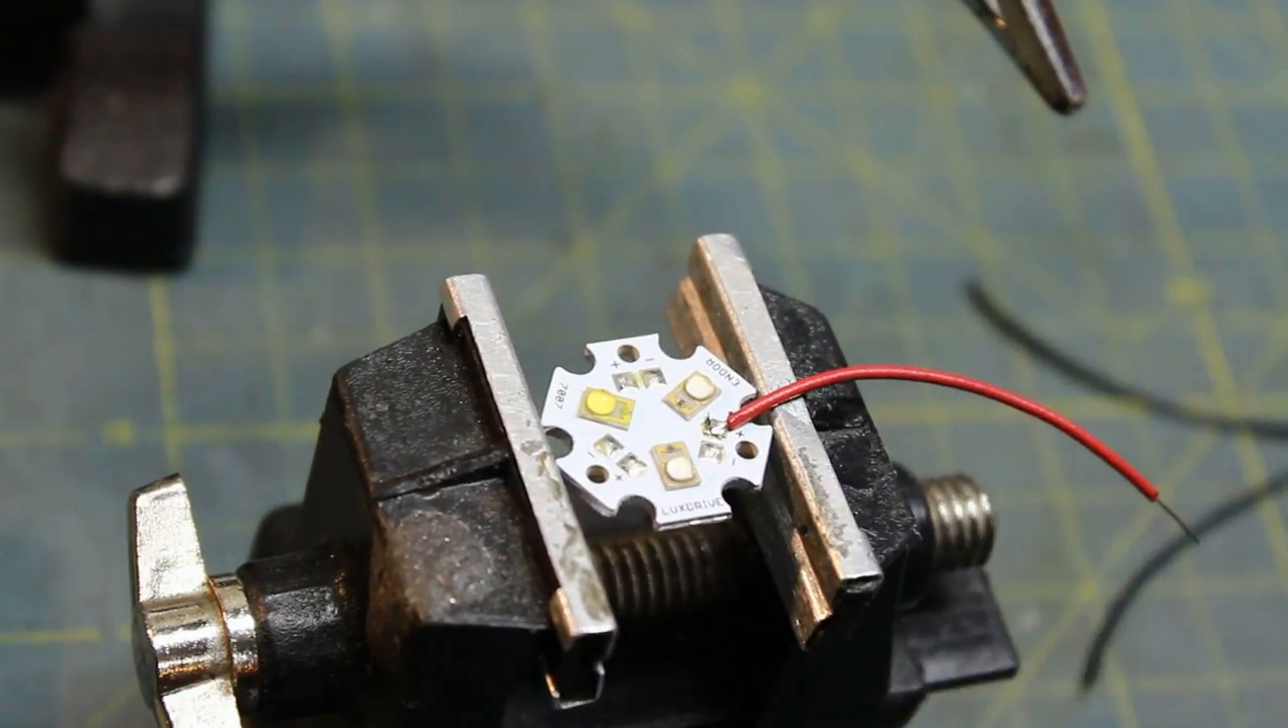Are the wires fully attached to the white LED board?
No.